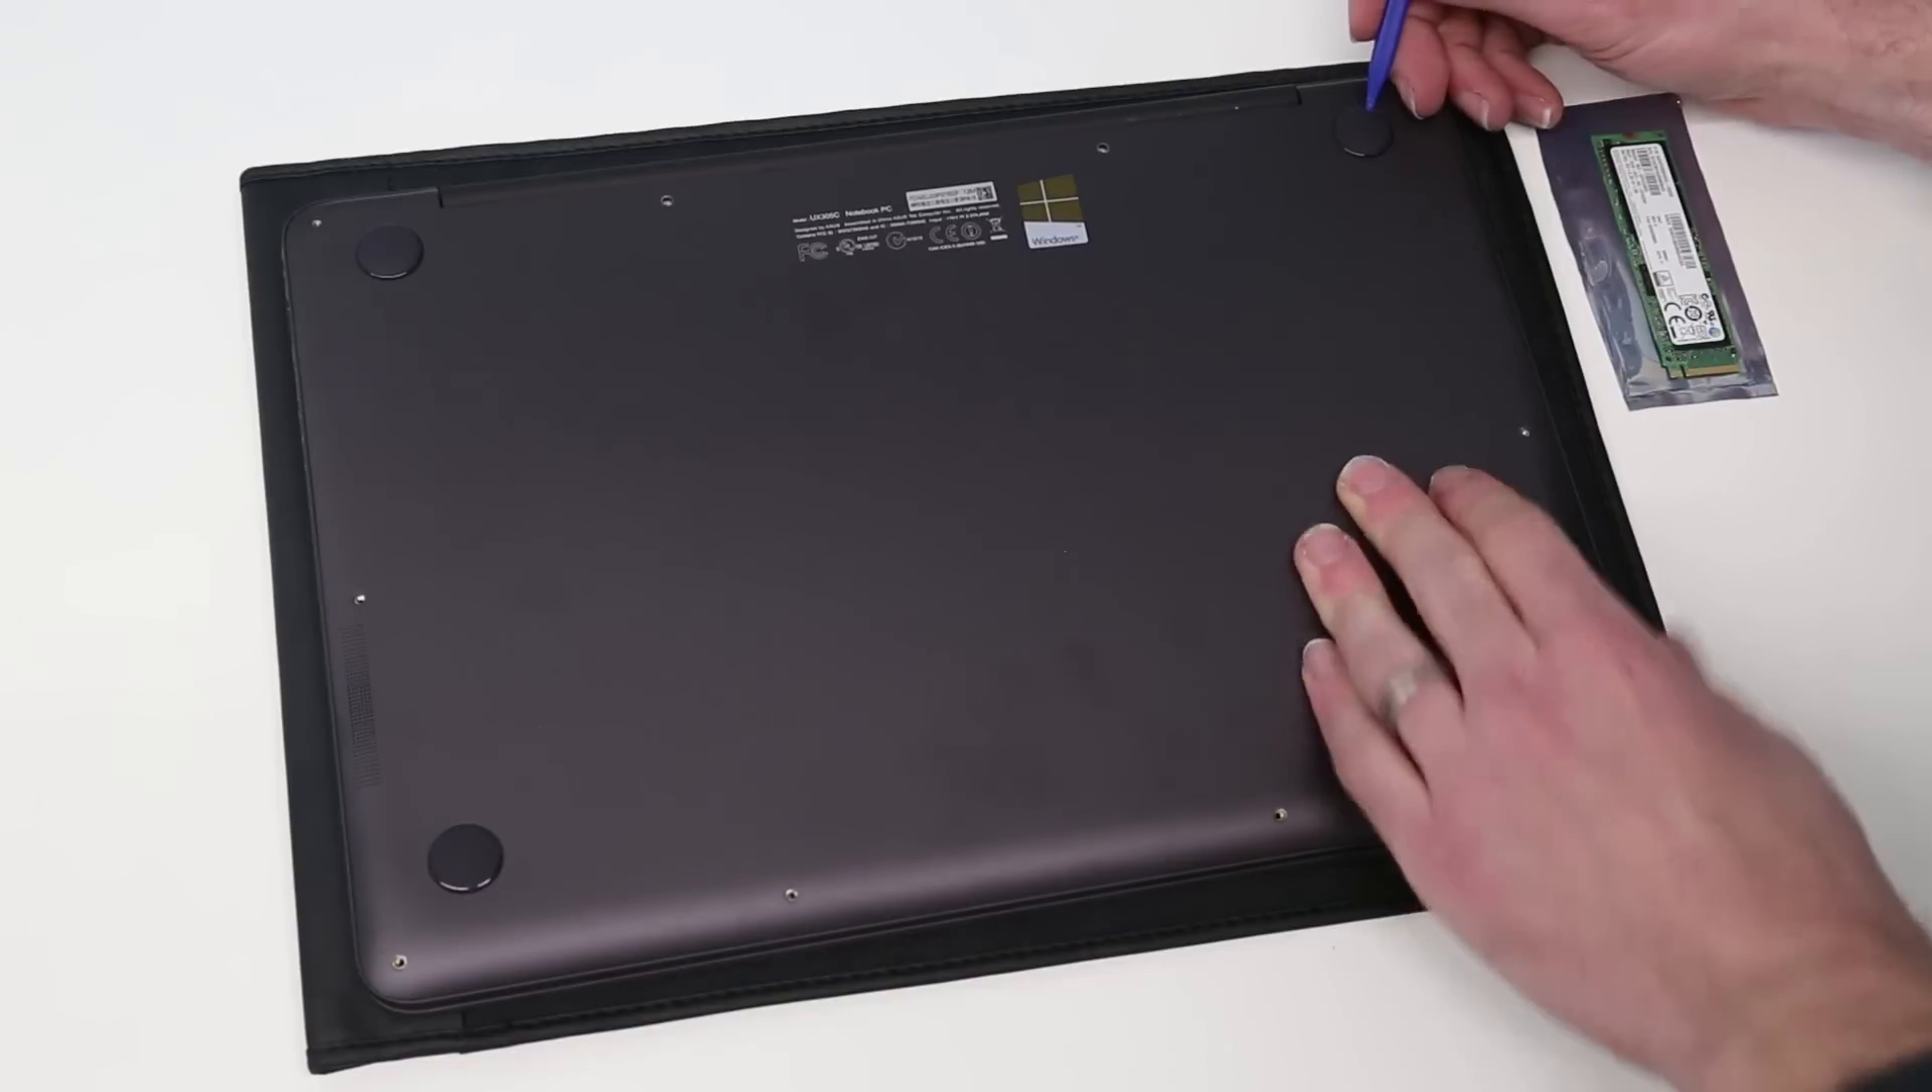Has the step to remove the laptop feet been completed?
No.